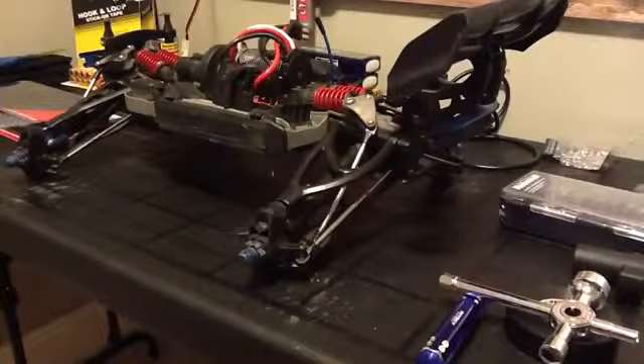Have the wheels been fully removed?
Yes.